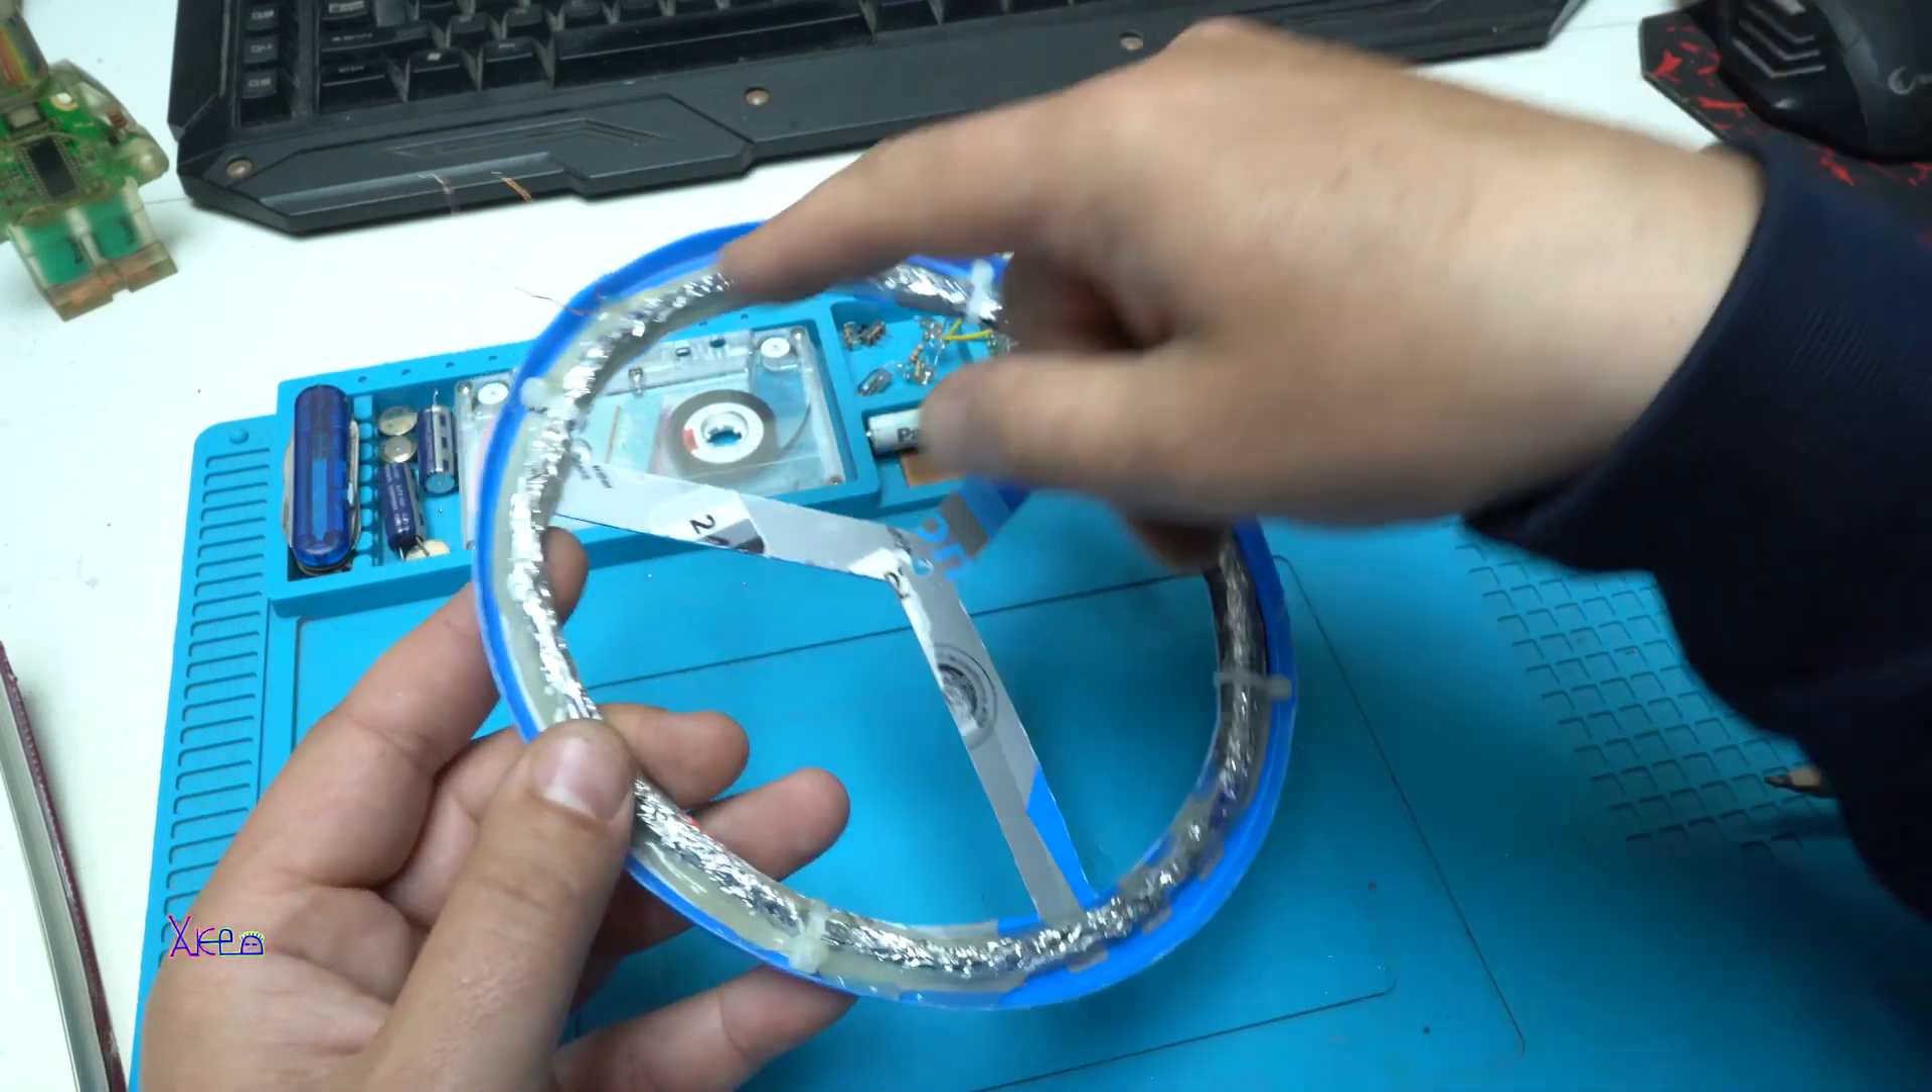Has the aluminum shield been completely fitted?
Yes.